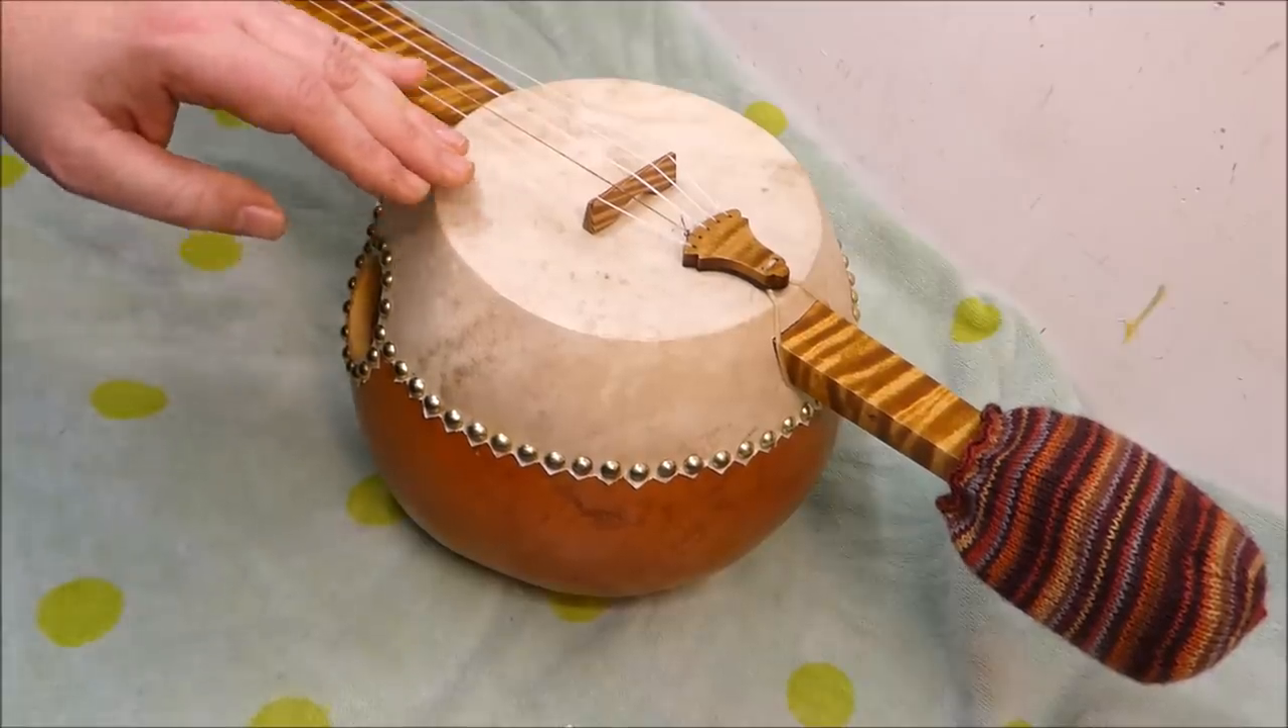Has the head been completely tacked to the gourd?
Yes.